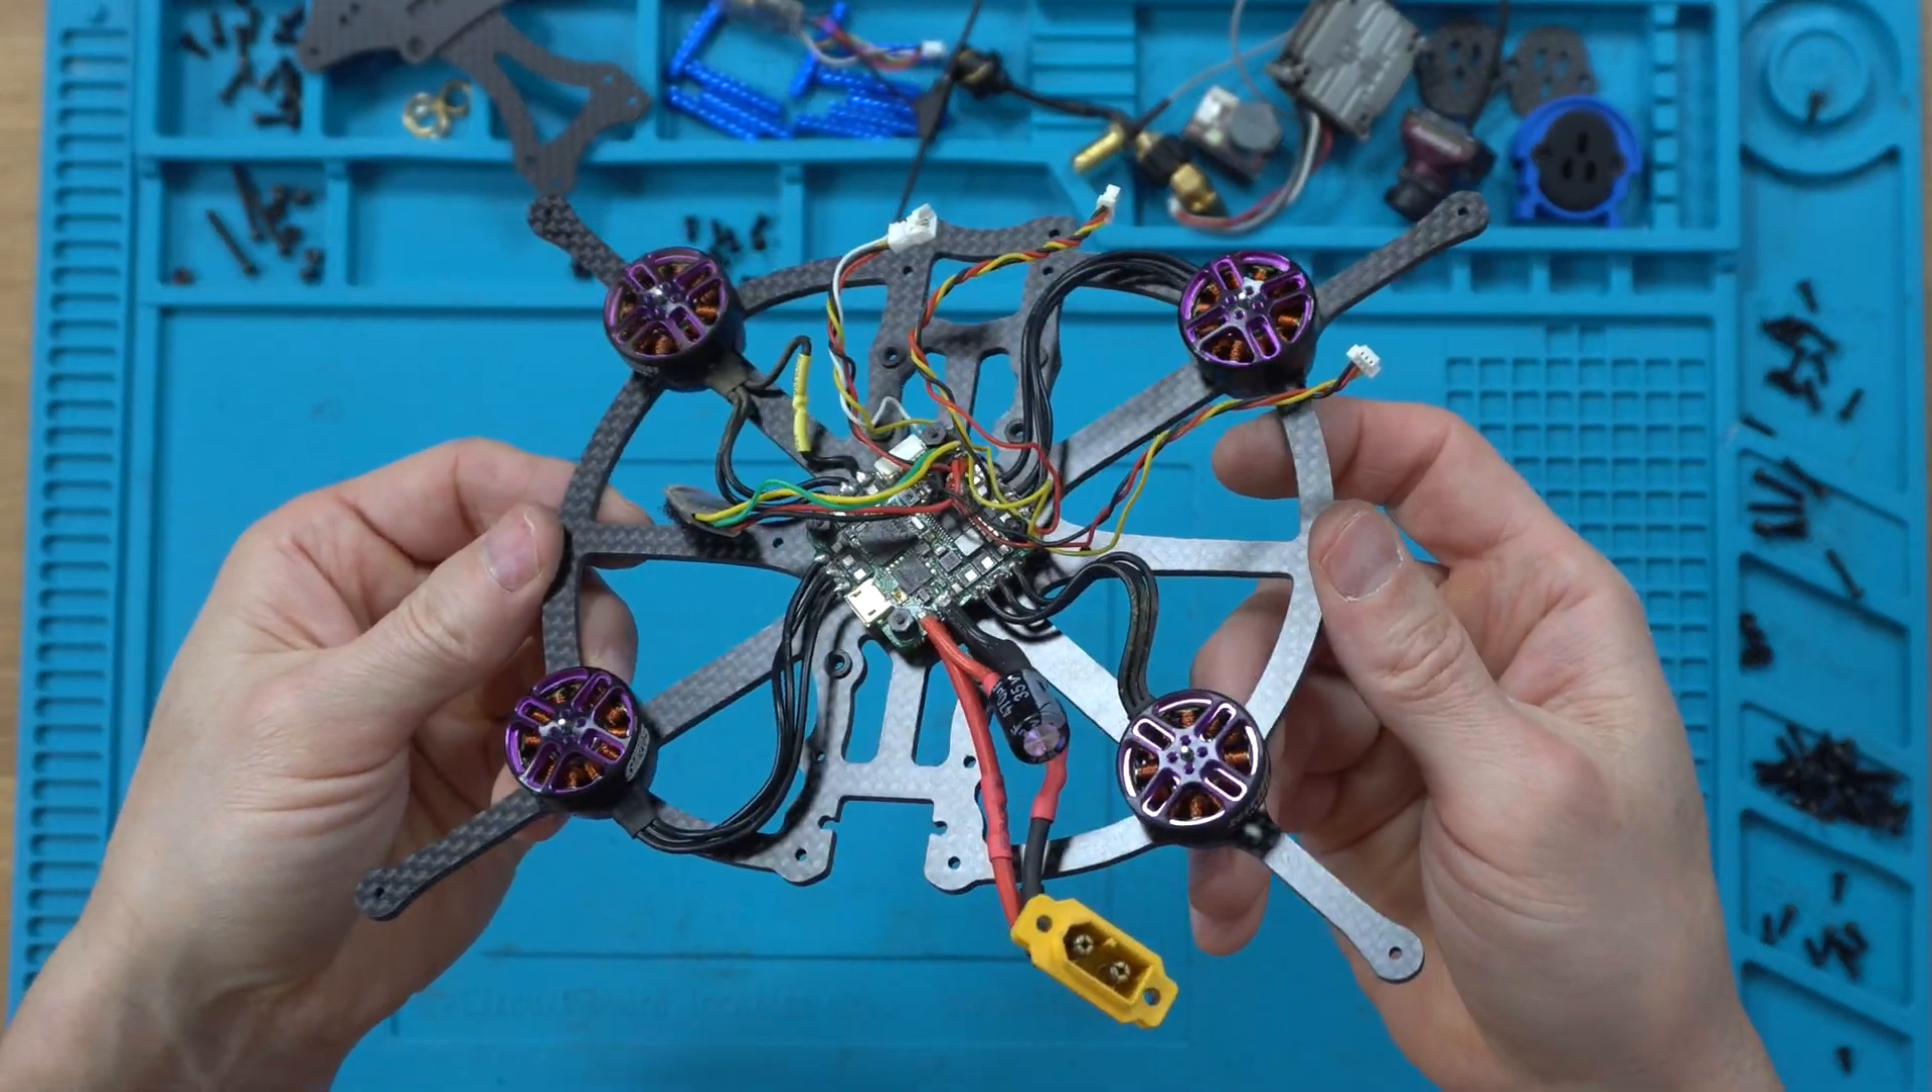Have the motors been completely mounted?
Yes.